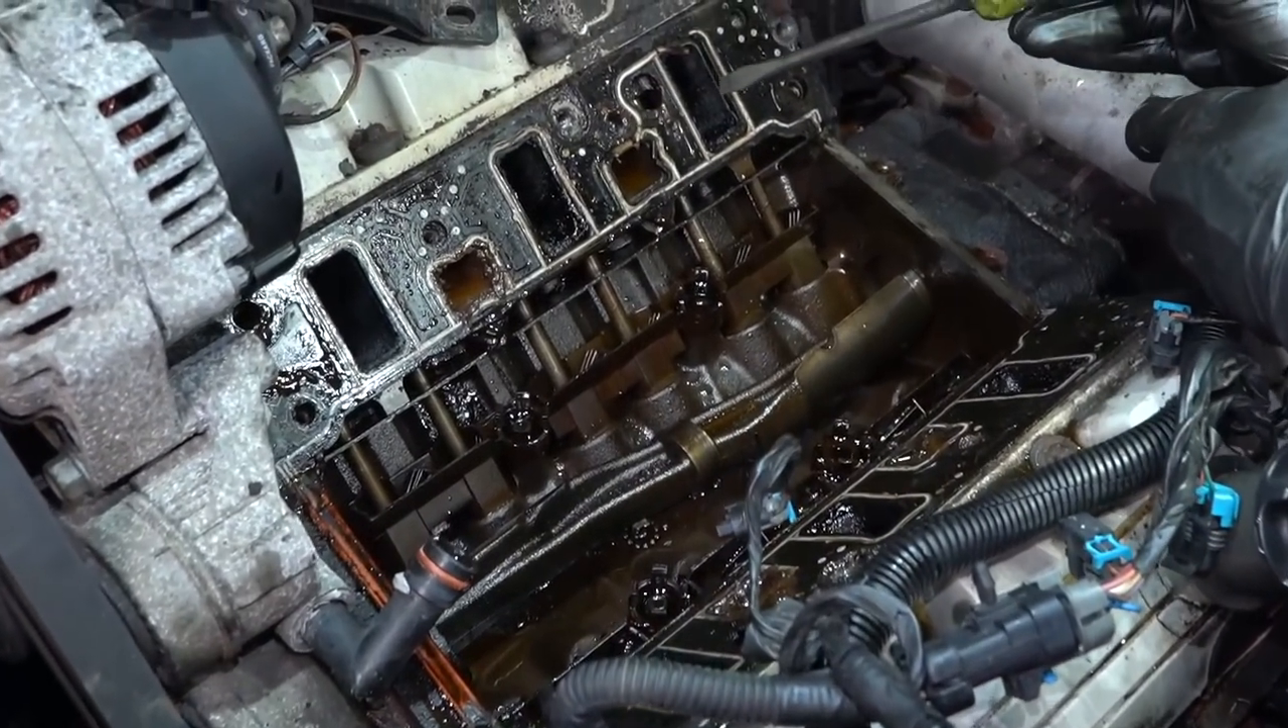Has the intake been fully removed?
Yes.